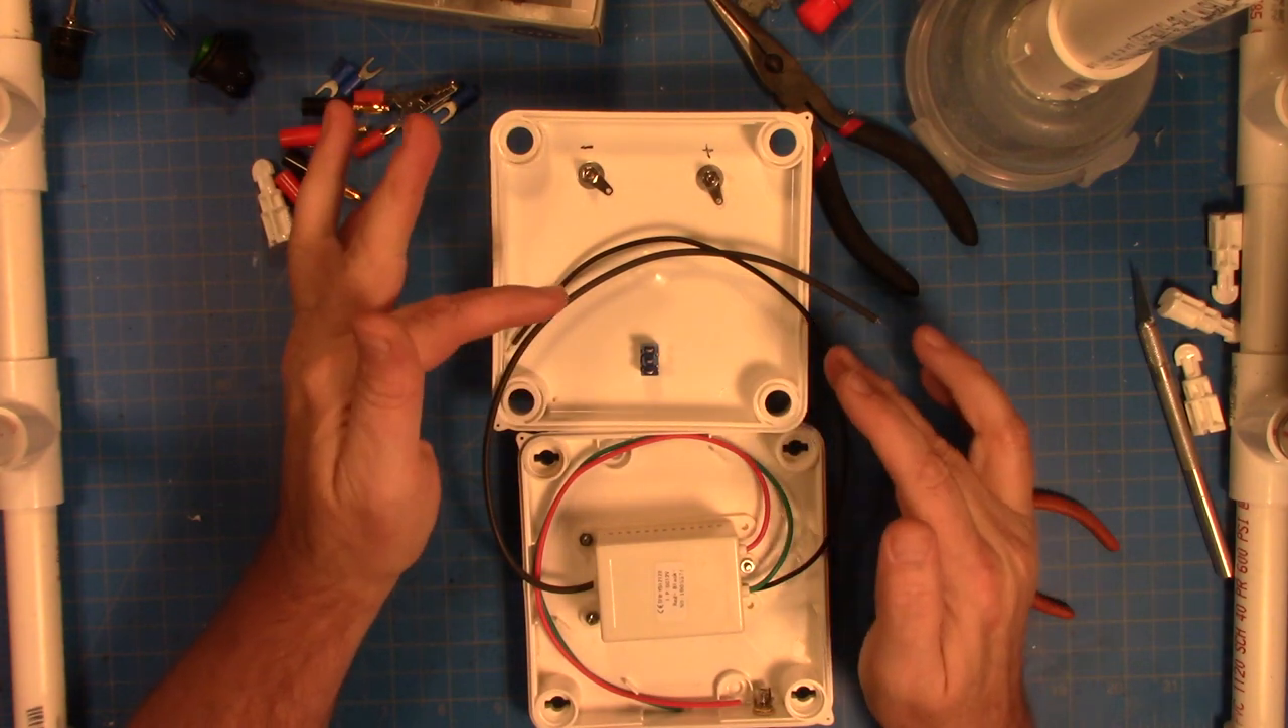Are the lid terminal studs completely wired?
No.